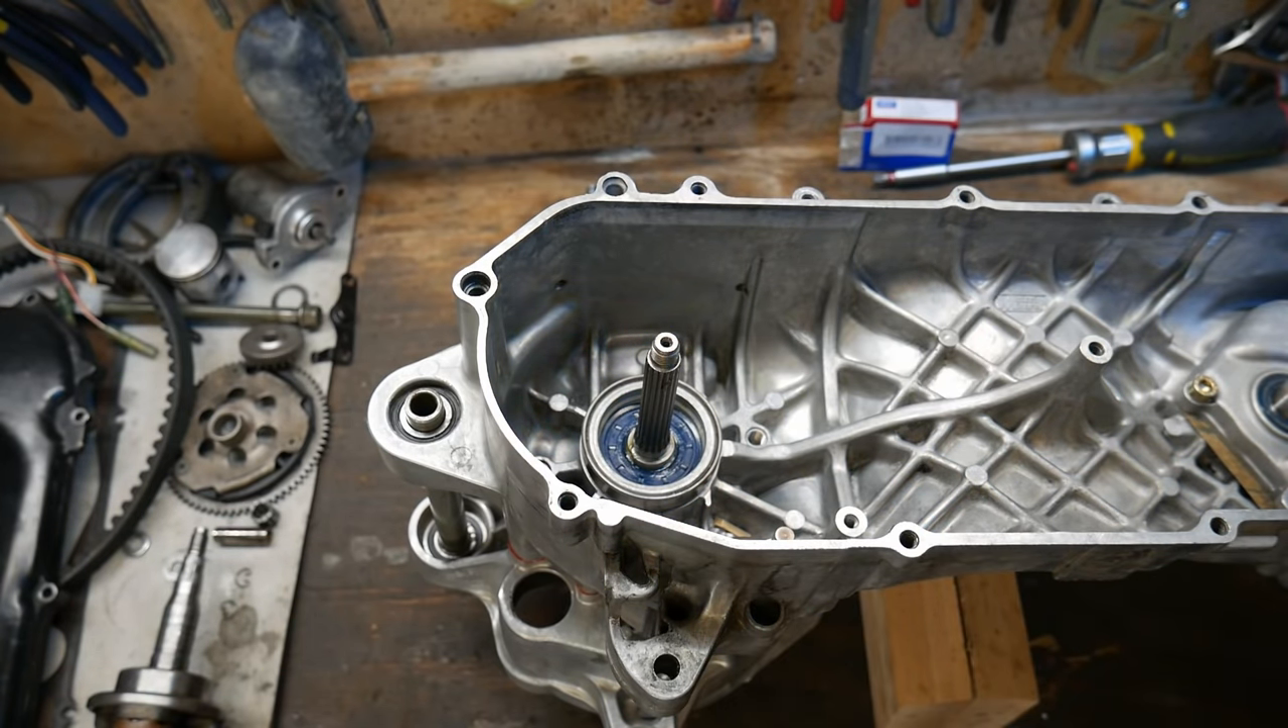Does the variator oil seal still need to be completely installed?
No.